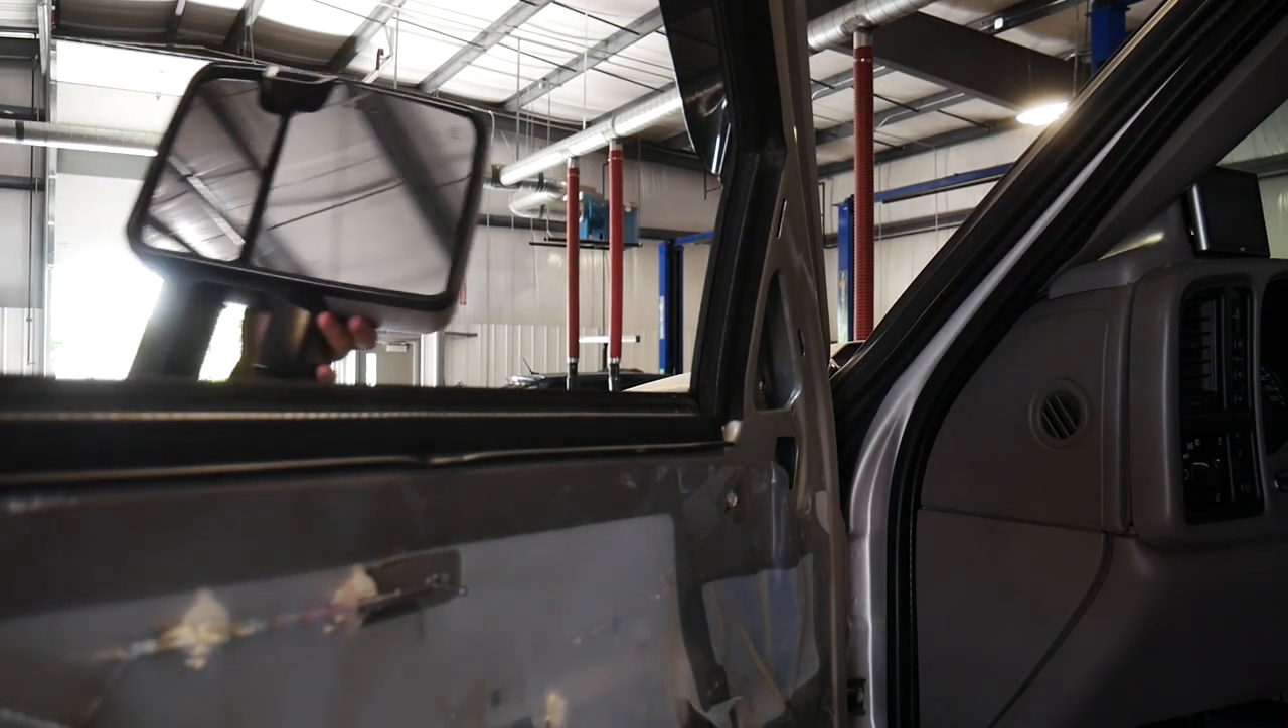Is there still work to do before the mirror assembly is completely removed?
No.